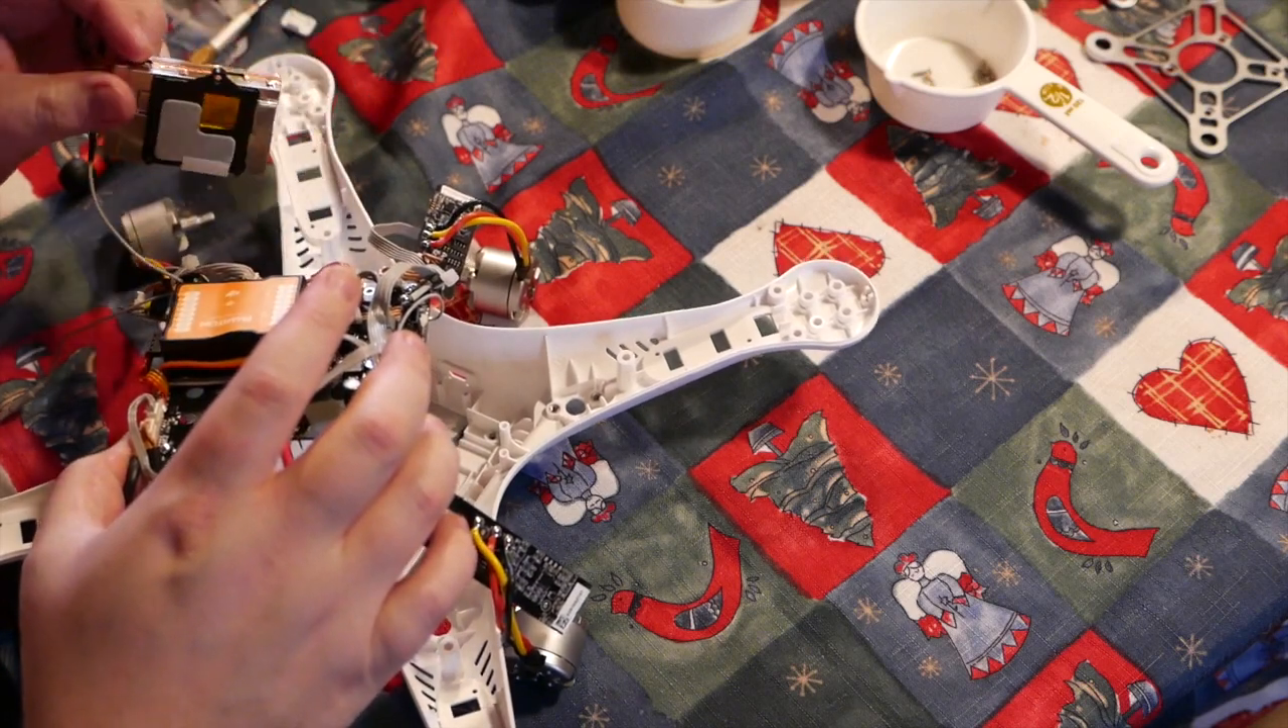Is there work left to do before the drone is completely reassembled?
Yes.